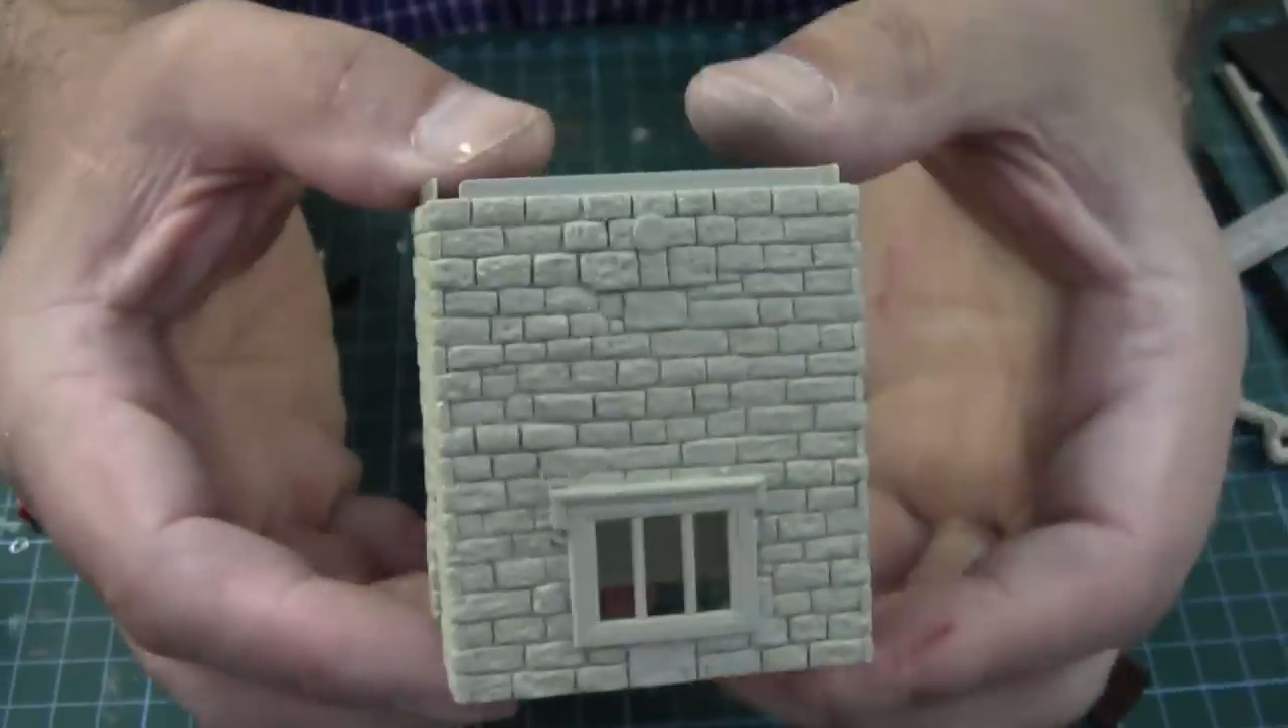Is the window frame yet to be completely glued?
No.